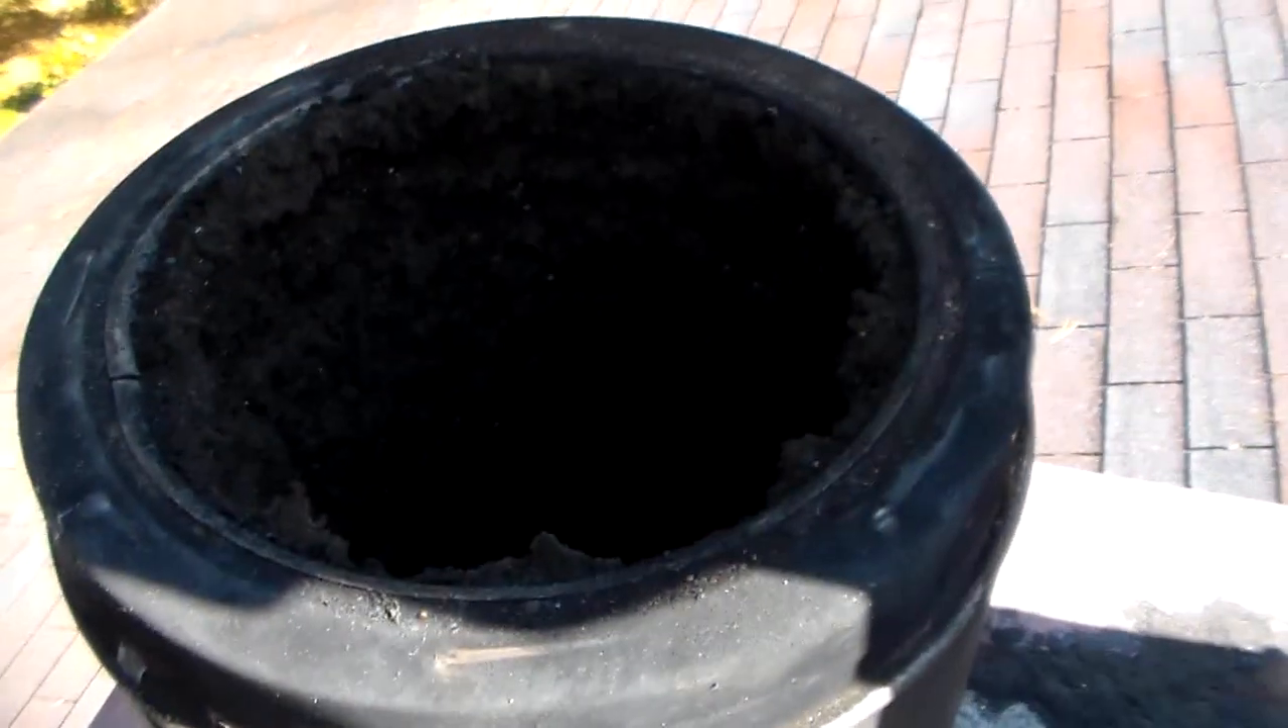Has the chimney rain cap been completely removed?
Yes.